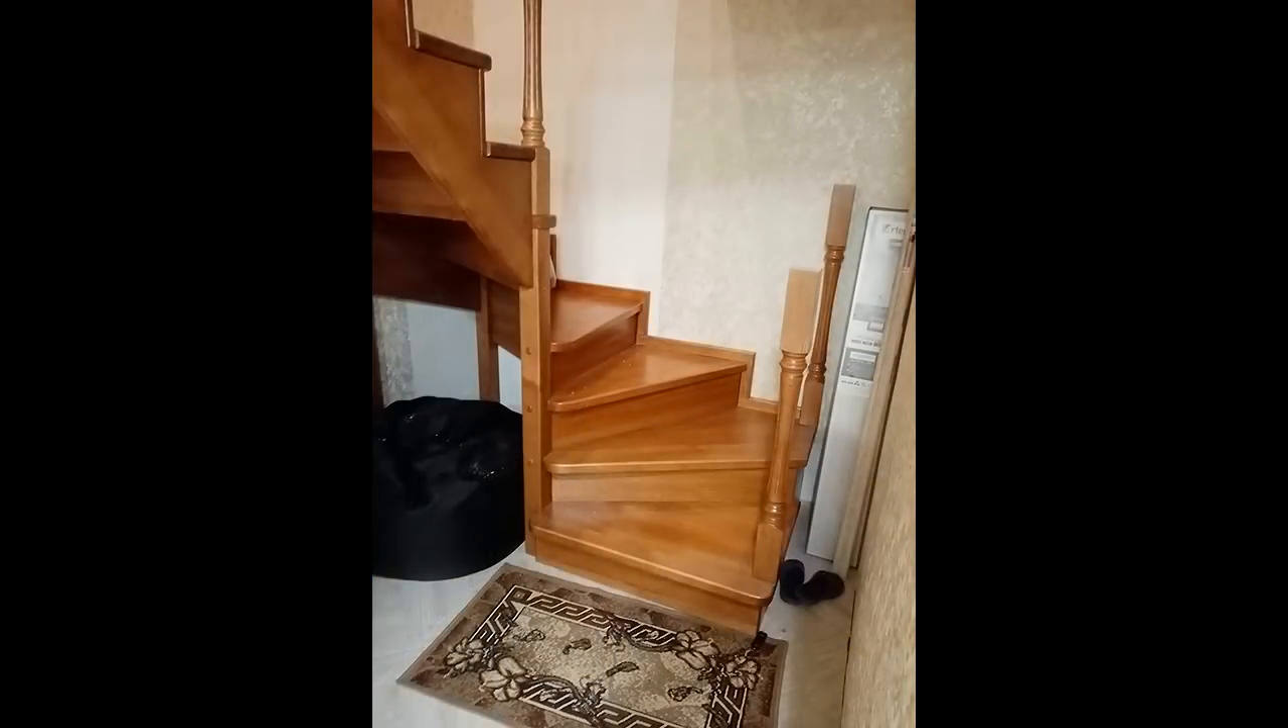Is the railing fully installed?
No.